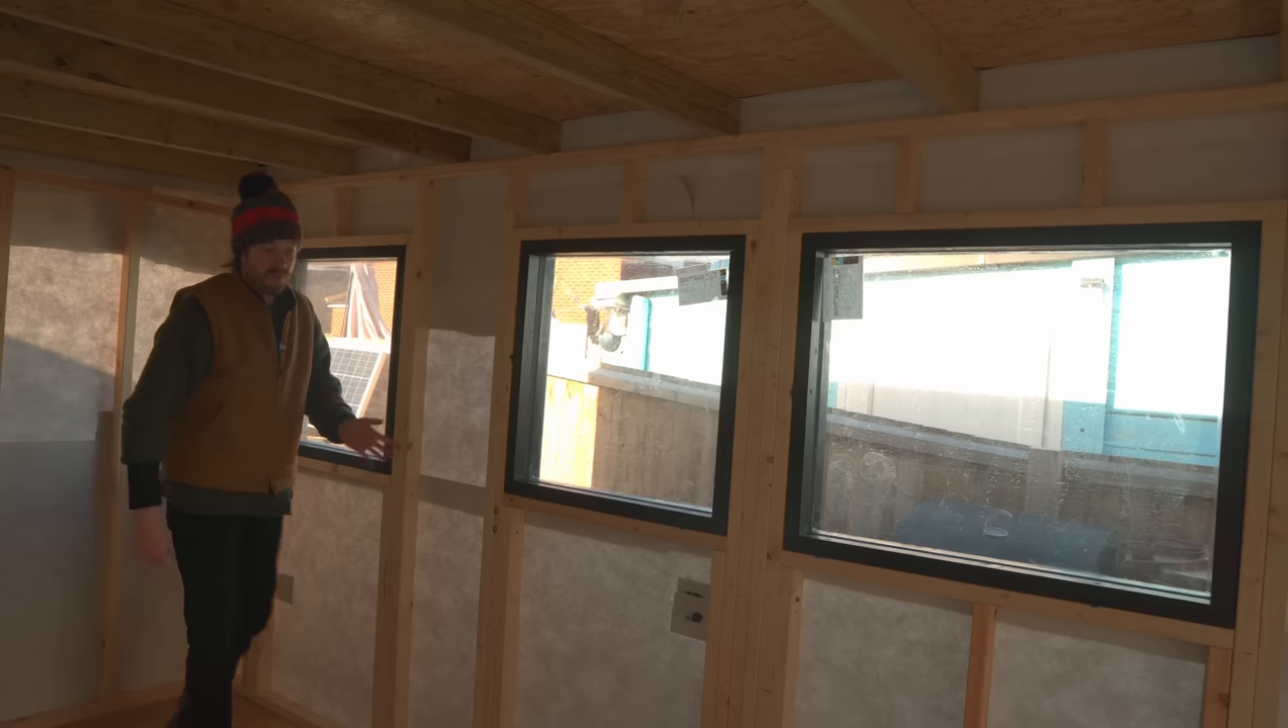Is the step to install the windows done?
Yes.